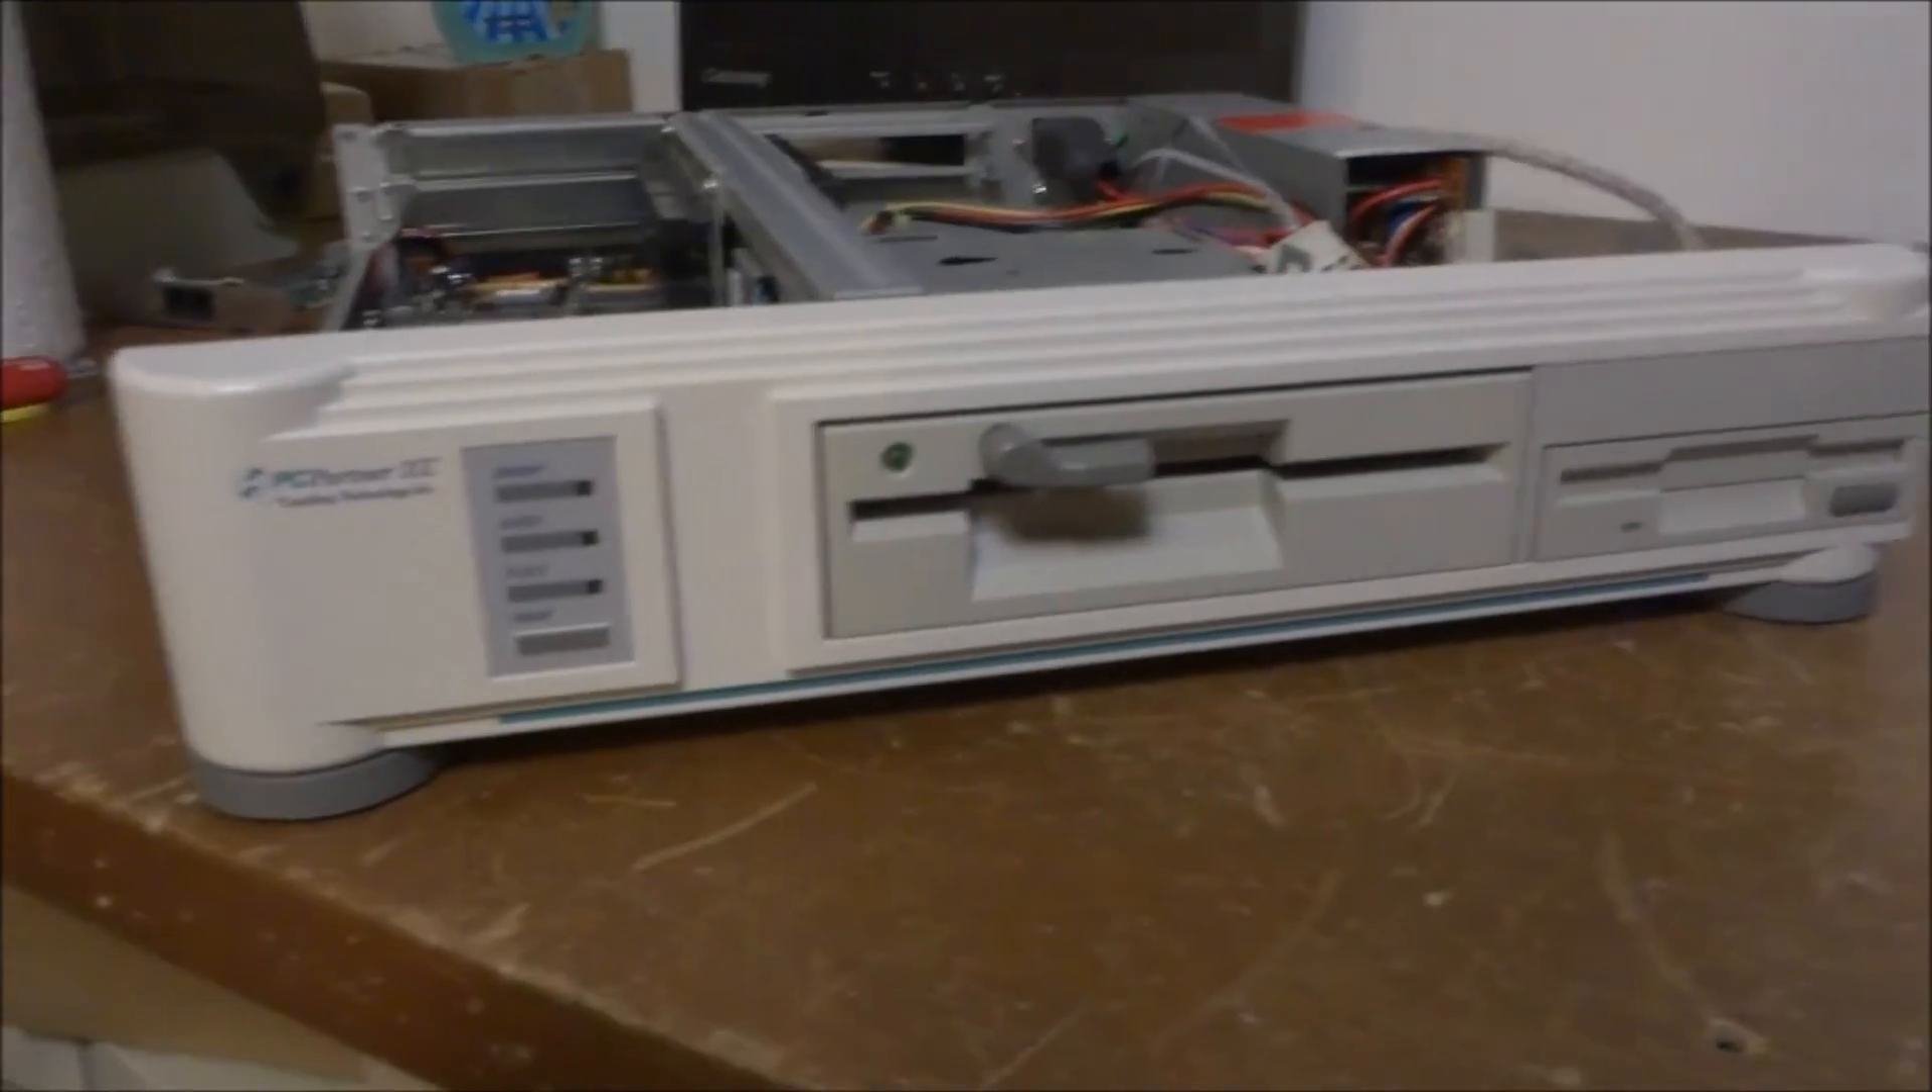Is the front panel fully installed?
Yes.